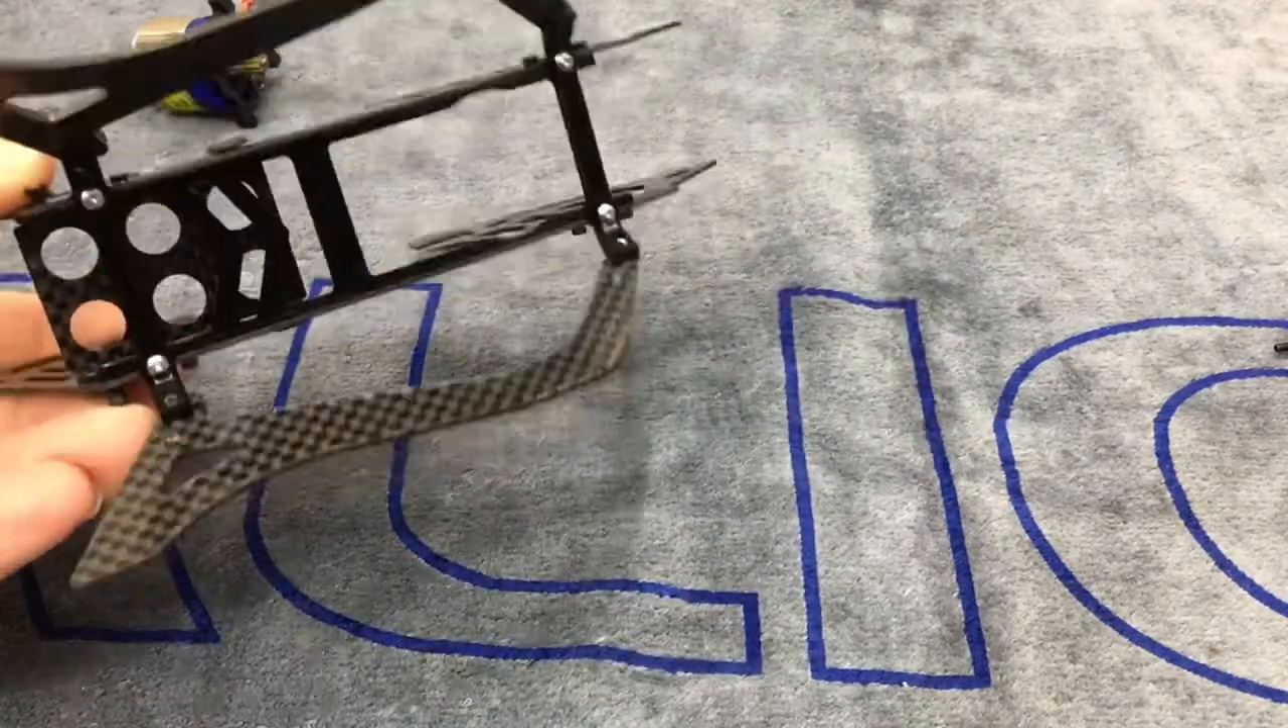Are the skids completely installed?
Yes.